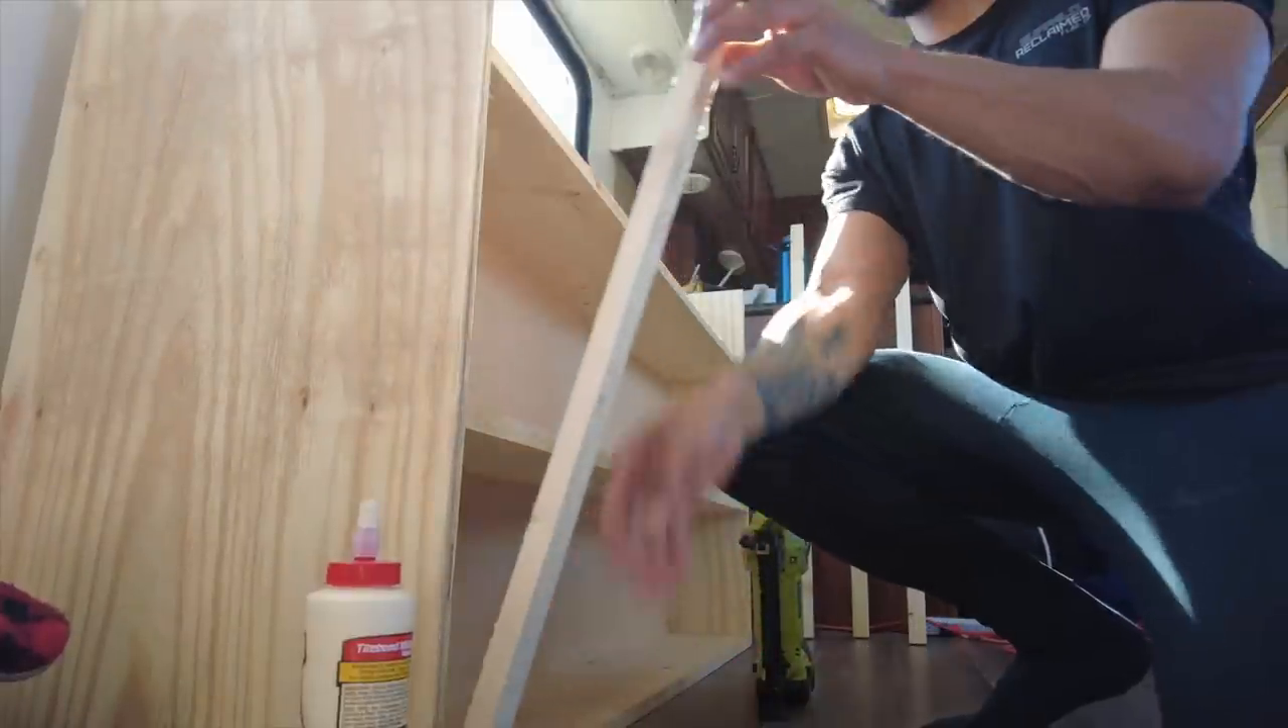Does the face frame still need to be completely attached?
Yes.